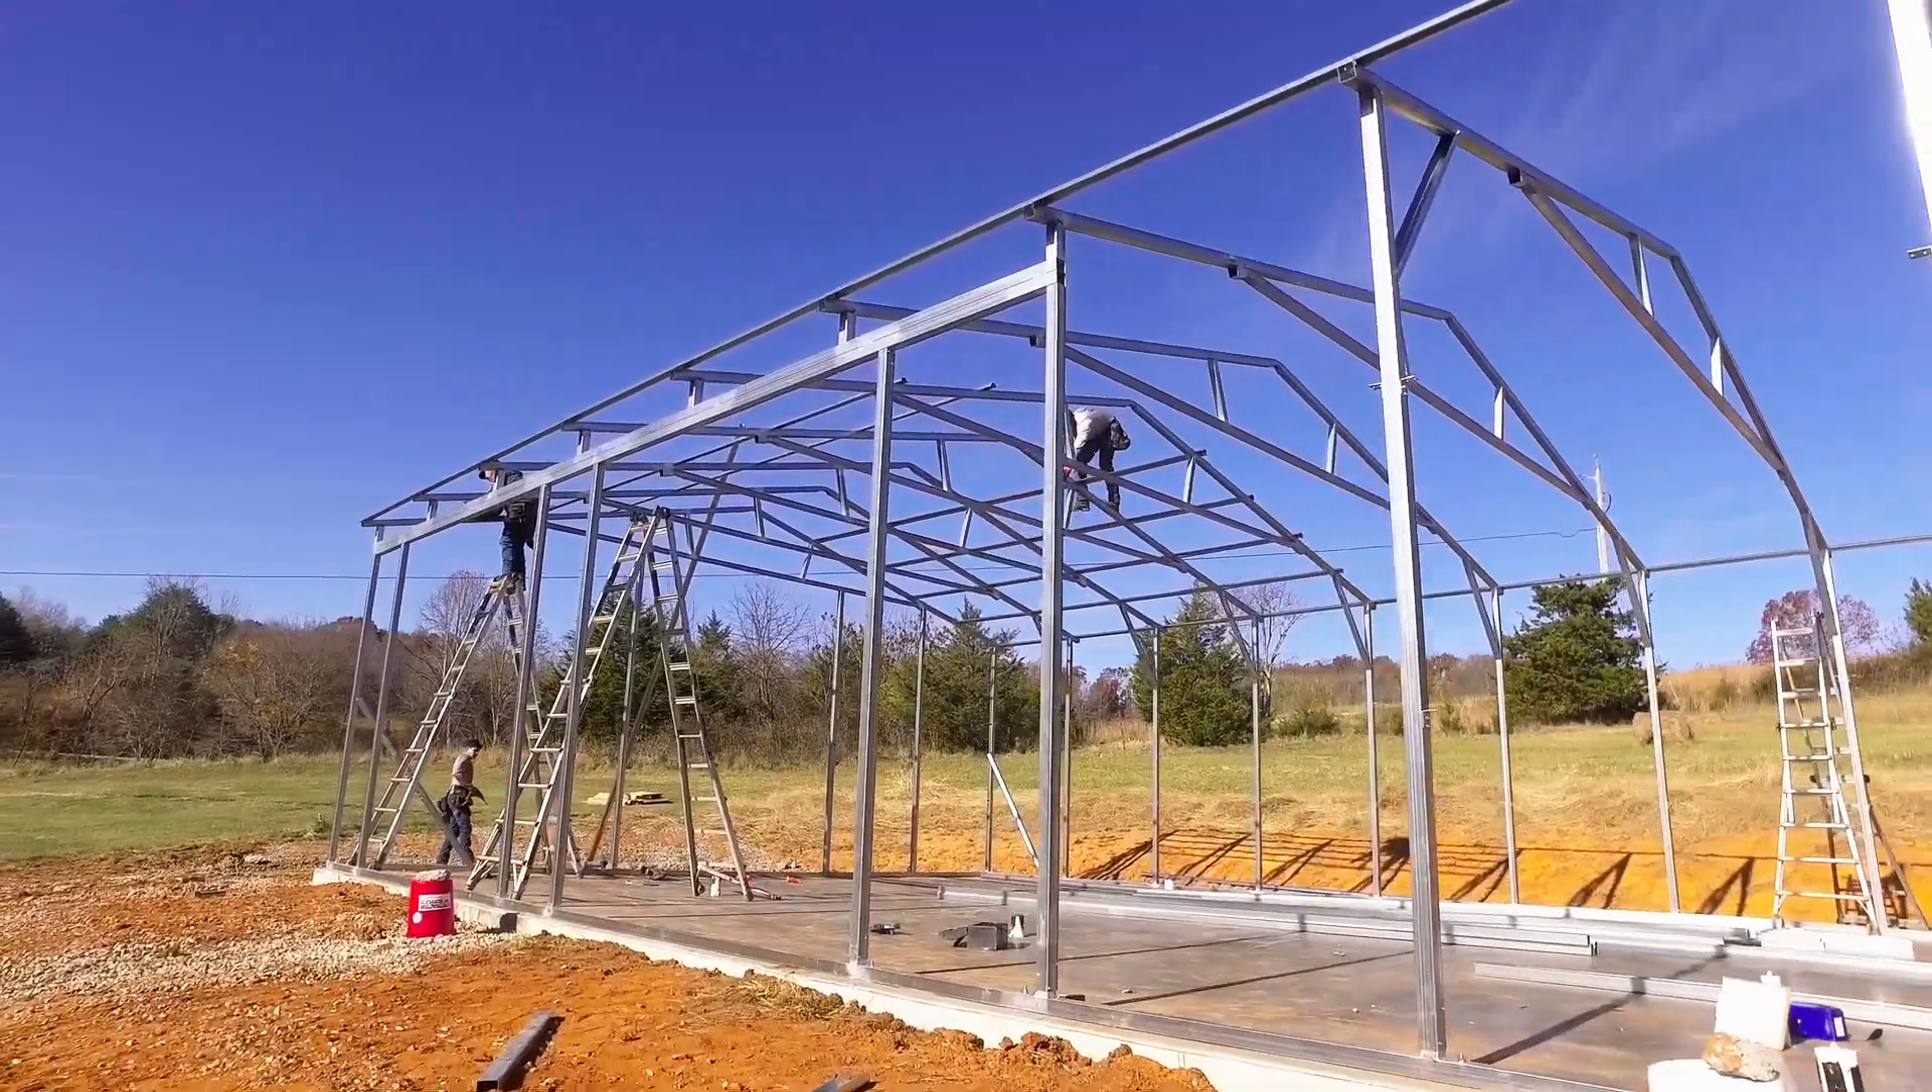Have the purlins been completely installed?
No.